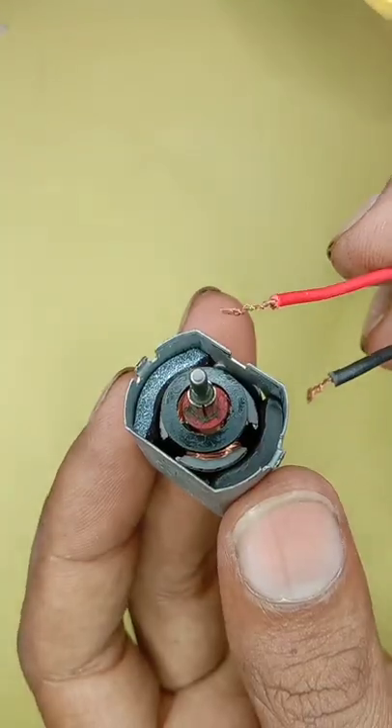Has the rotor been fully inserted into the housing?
Yes.